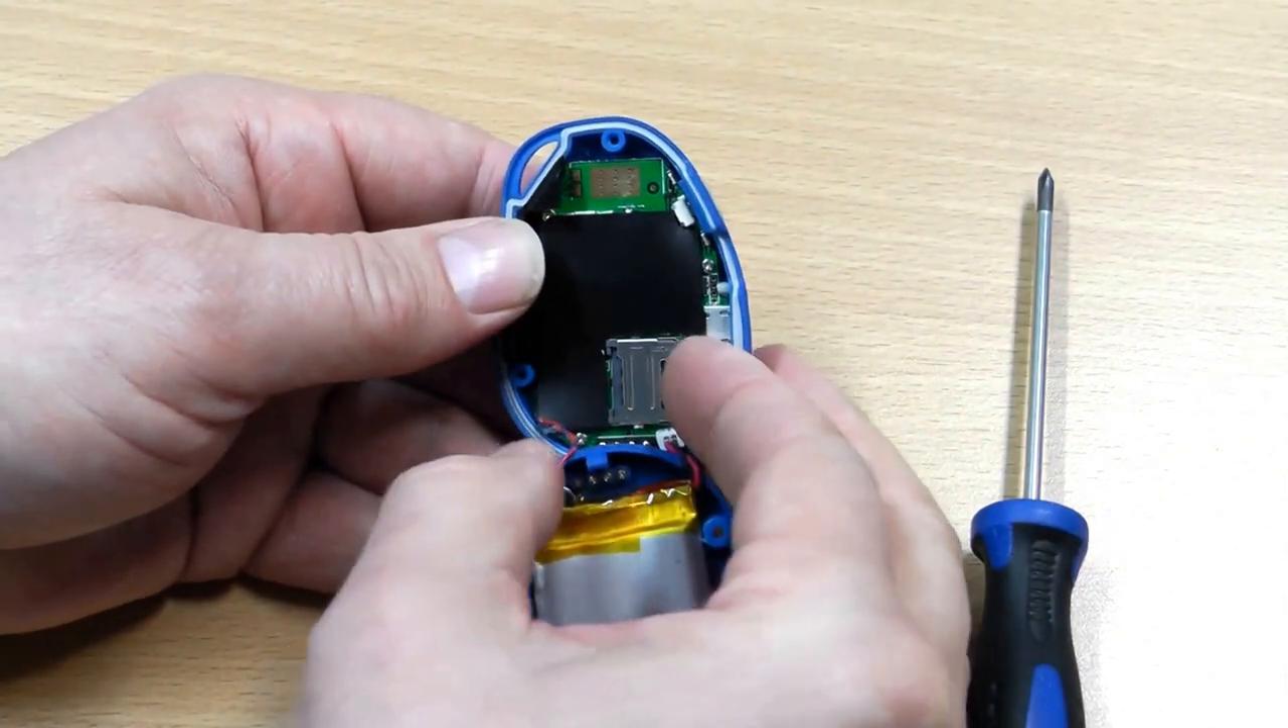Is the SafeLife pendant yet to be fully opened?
No.